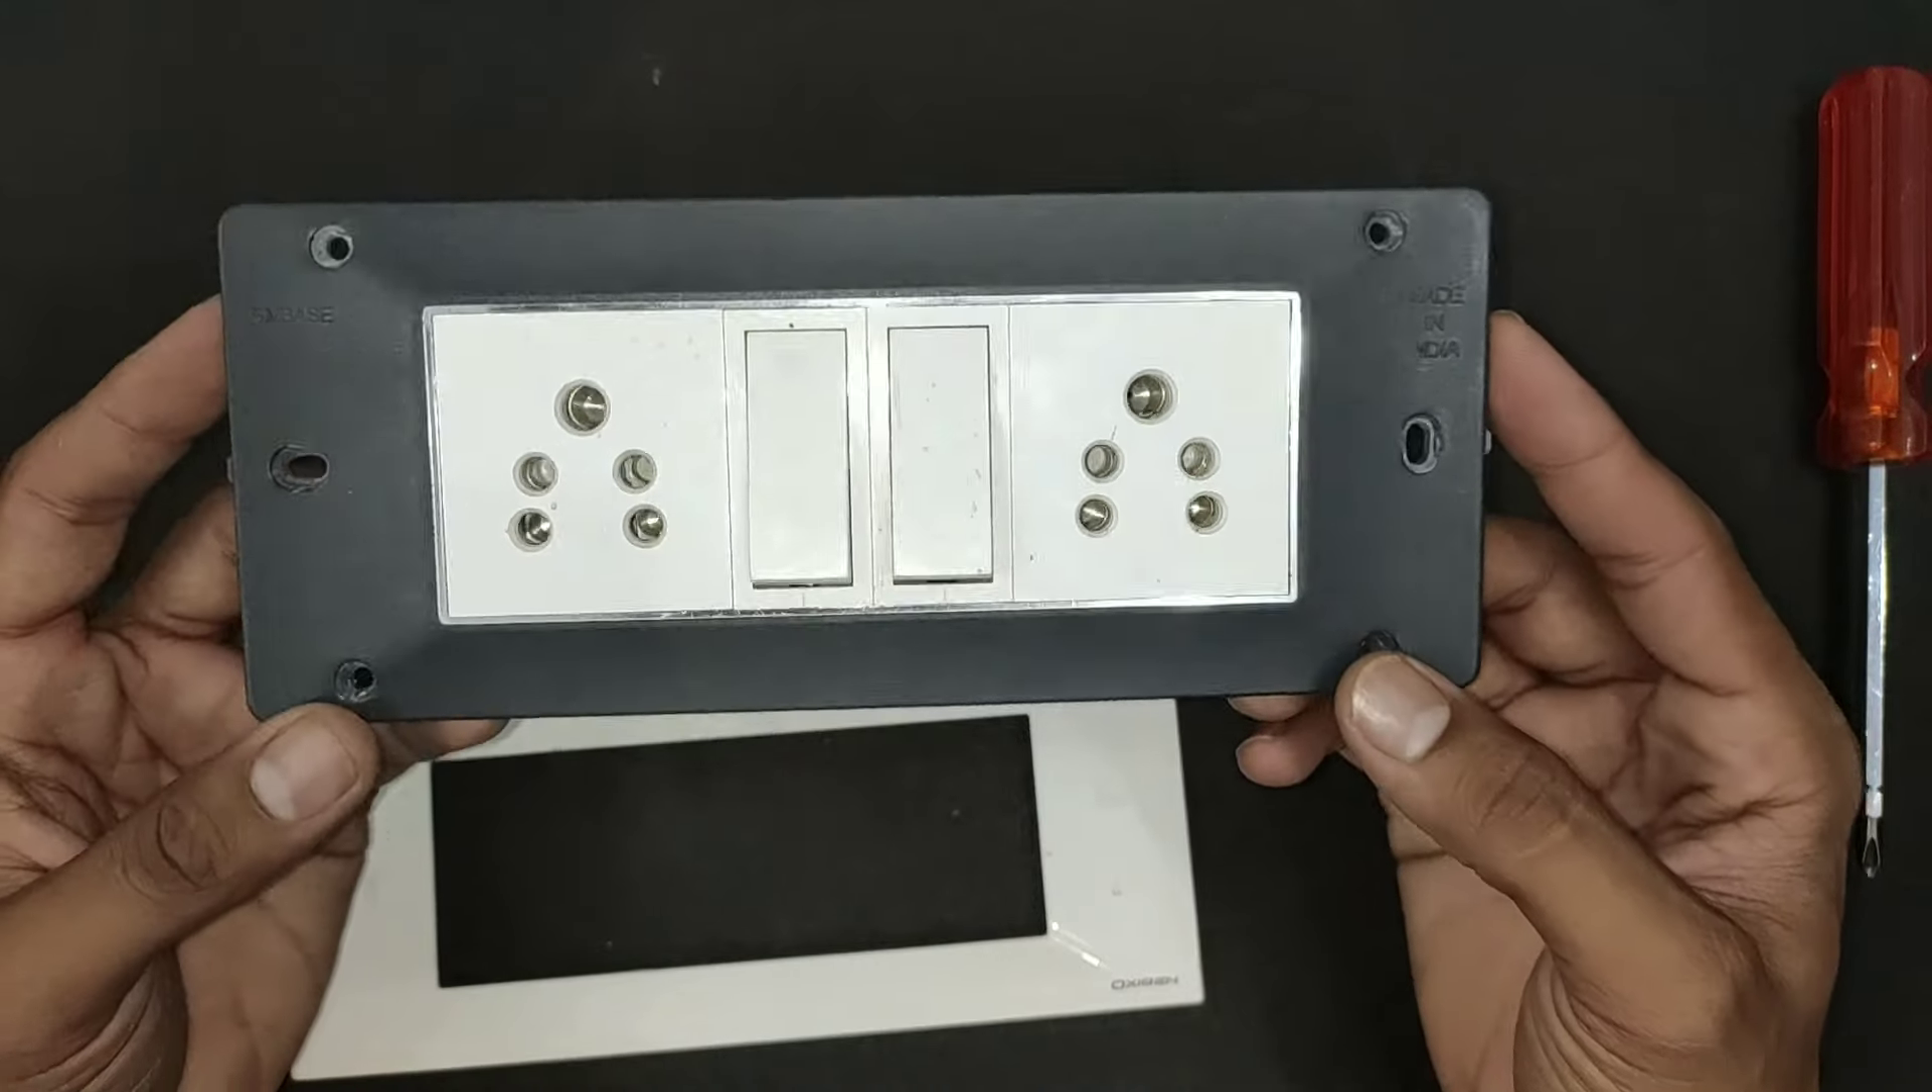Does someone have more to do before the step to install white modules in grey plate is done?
No.